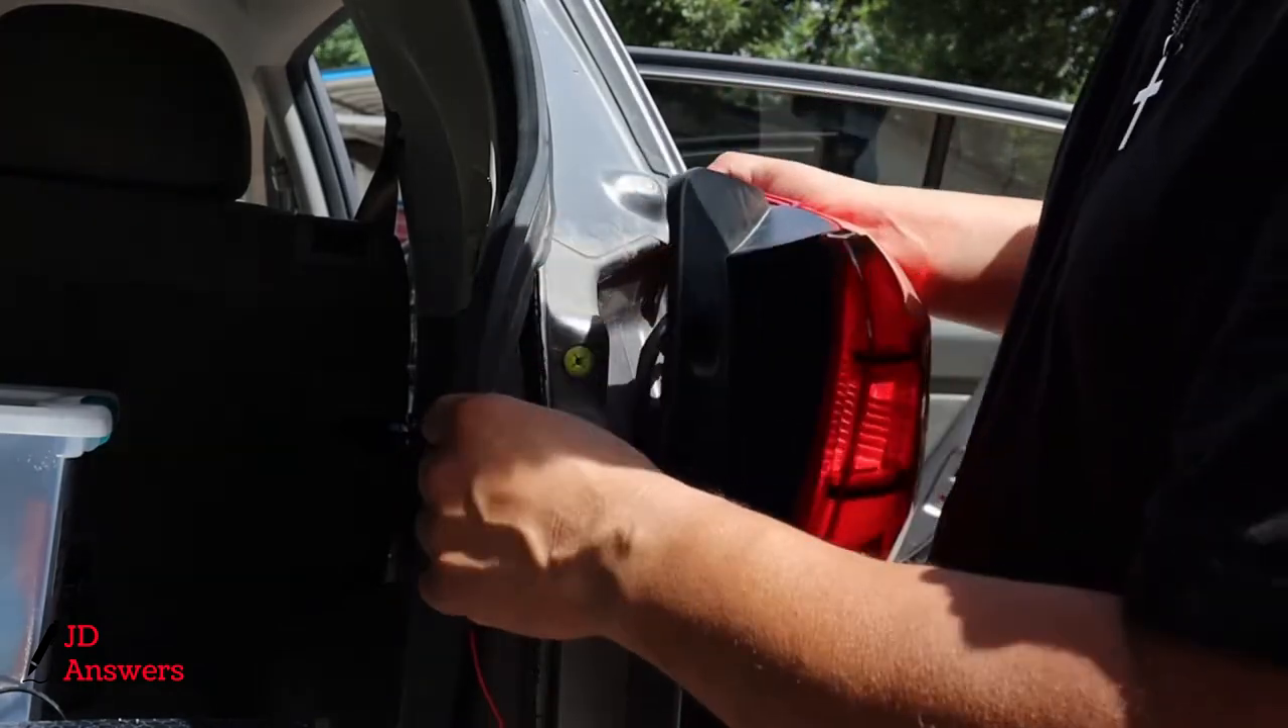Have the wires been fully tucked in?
No.